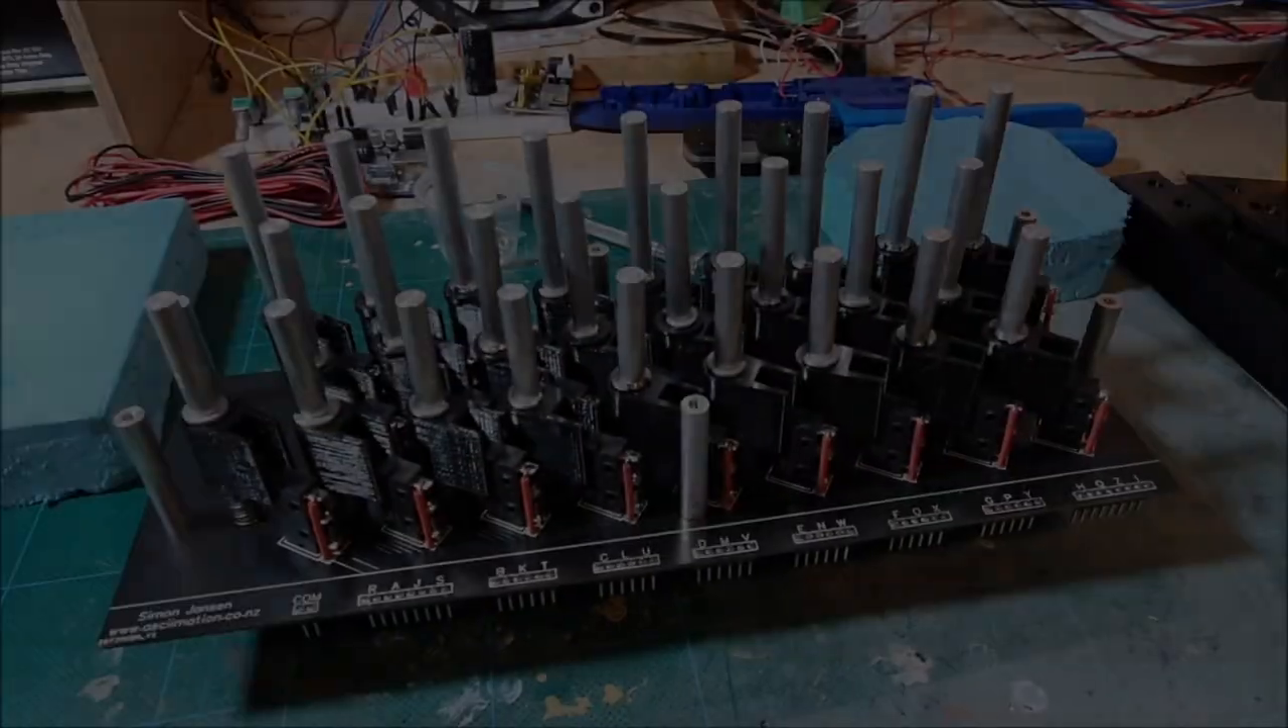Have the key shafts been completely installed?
Yes.